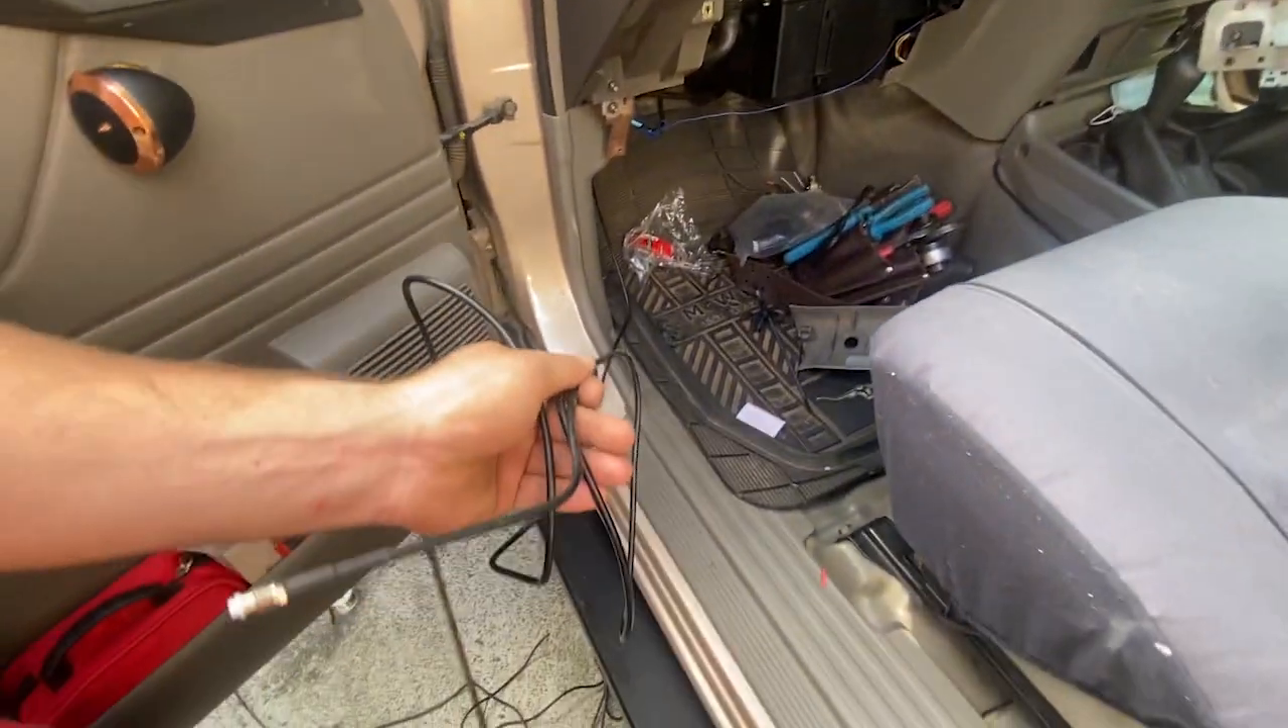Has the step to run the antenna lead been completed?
No.